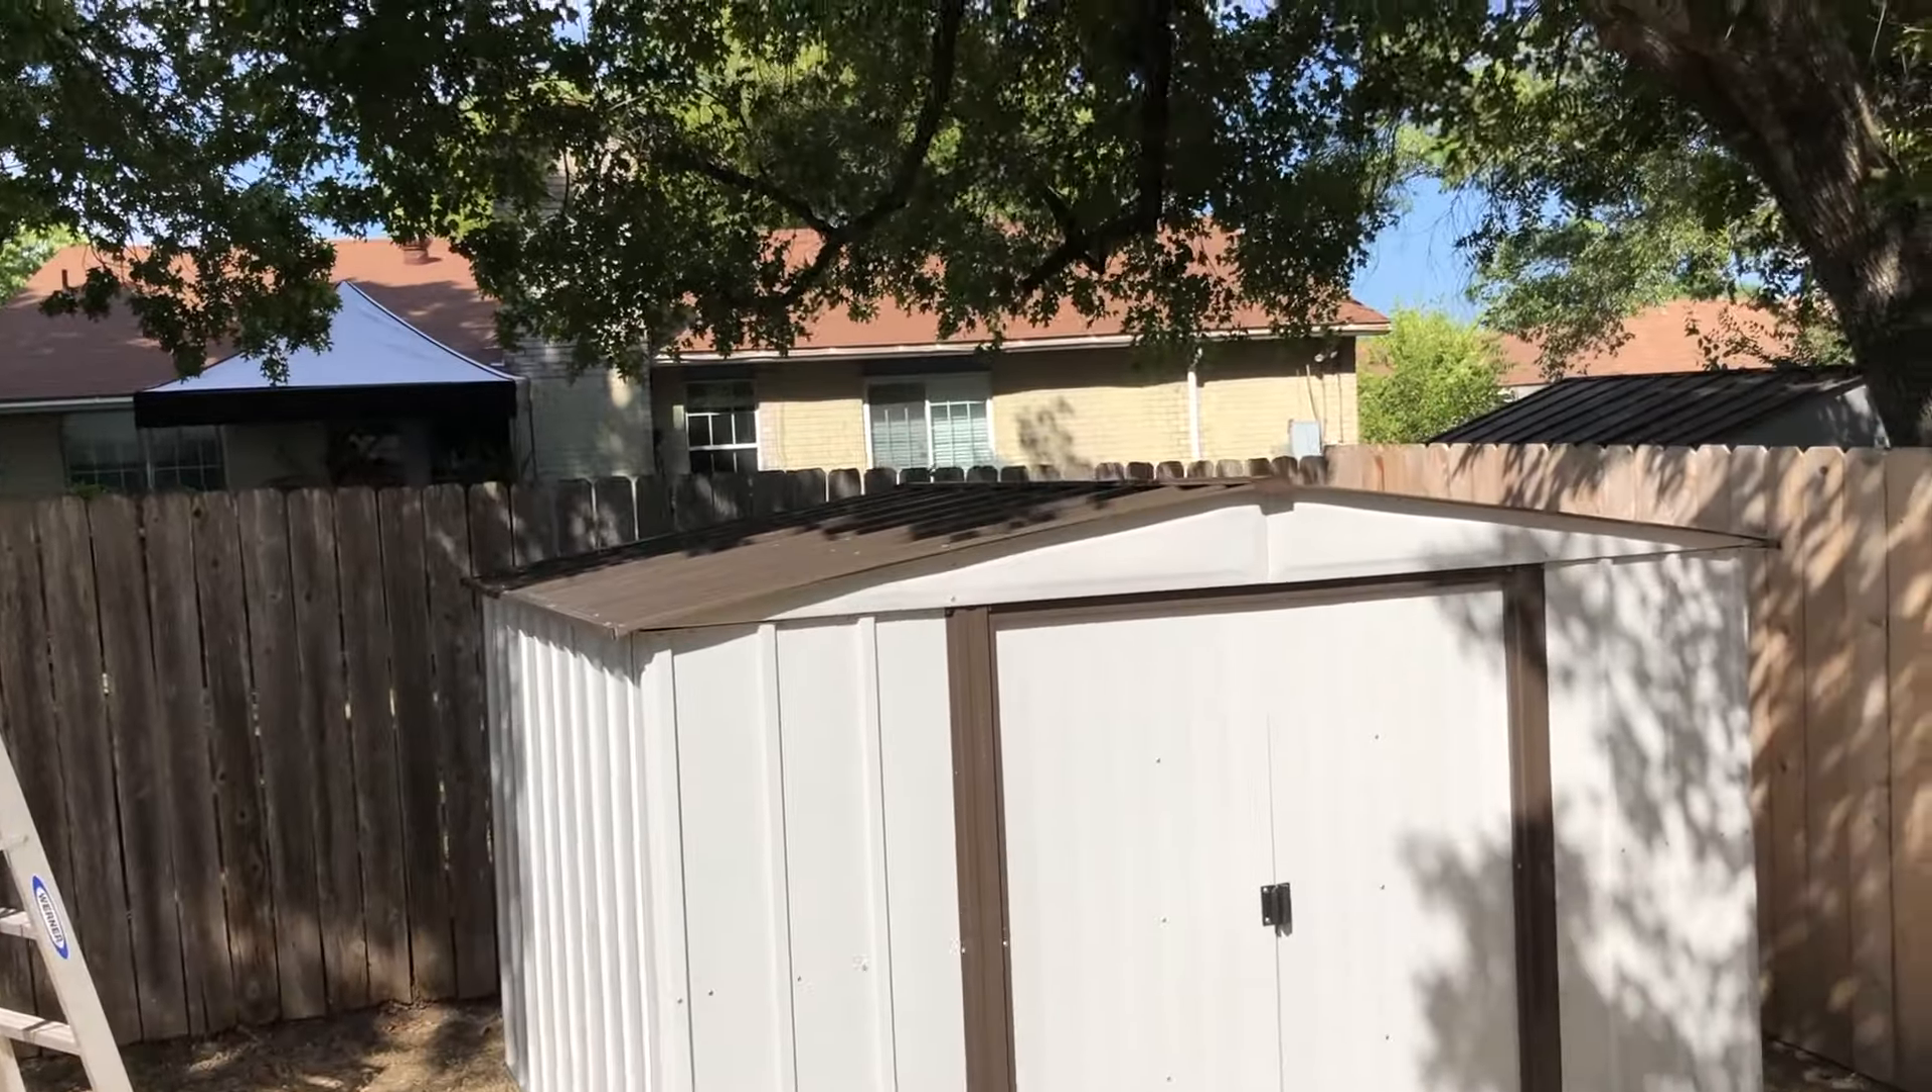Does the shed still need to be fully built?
No.